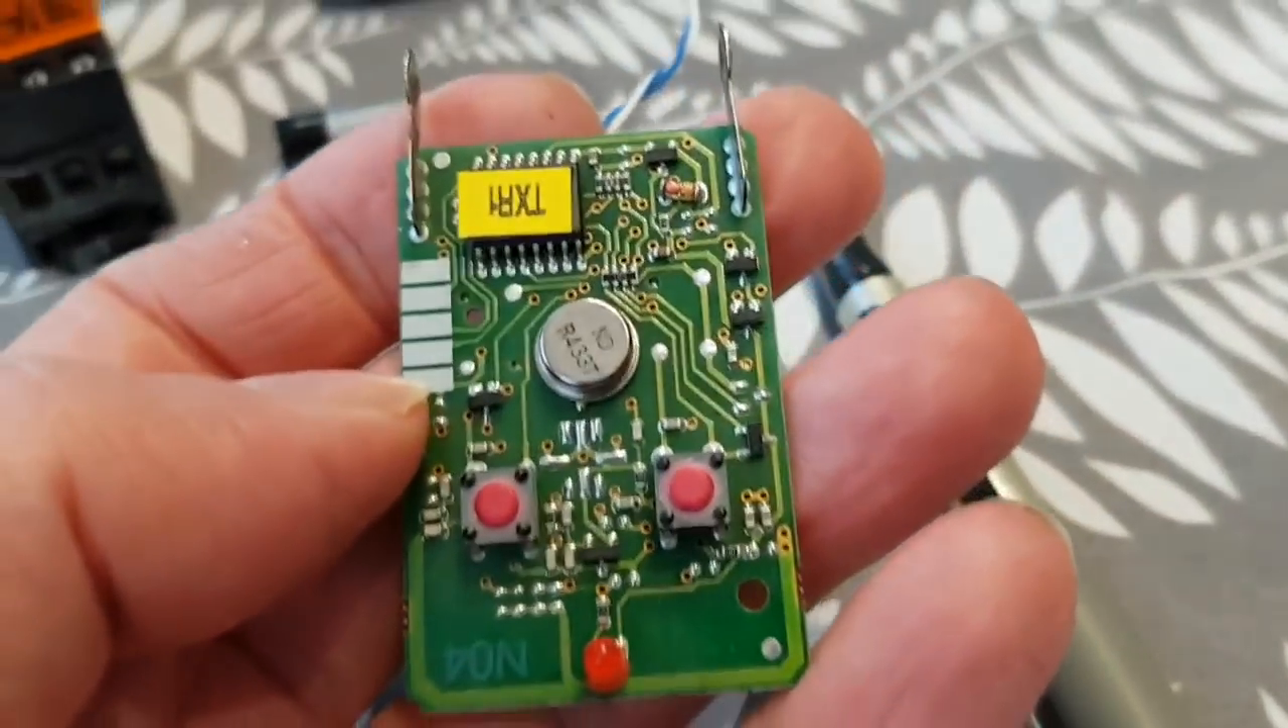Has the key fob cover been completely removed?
Yes.